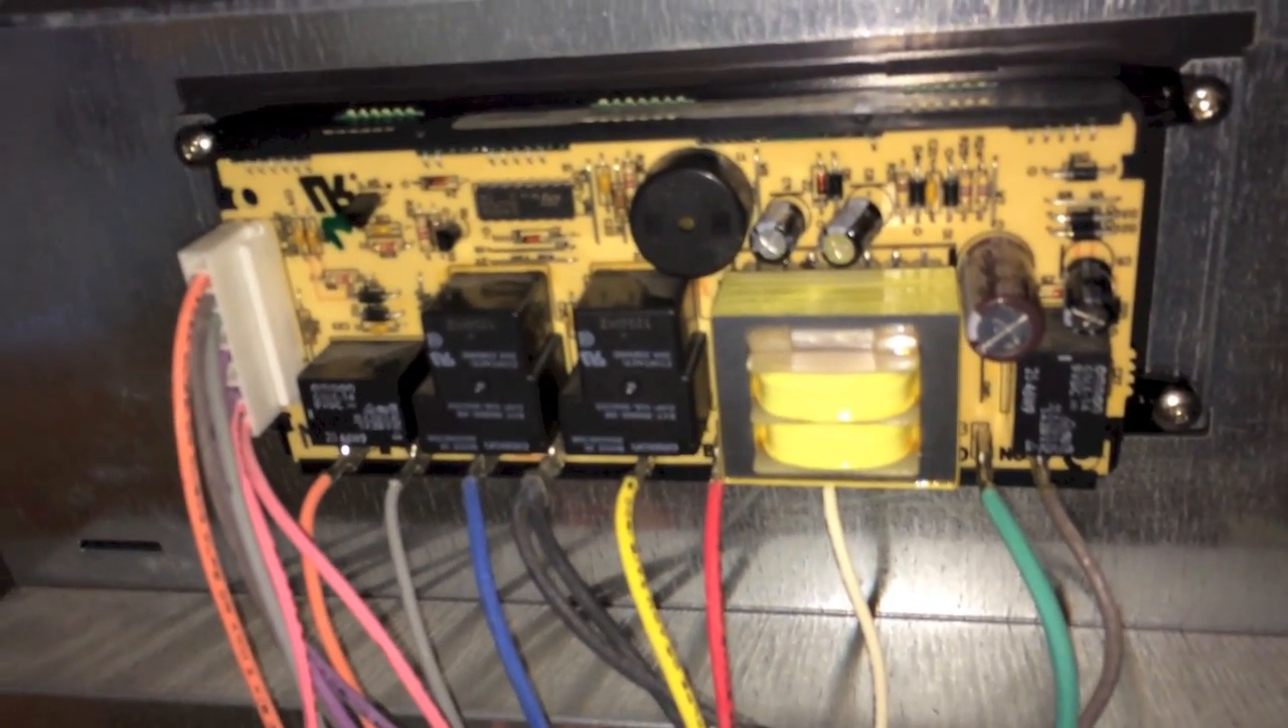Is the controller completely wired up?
Yes.